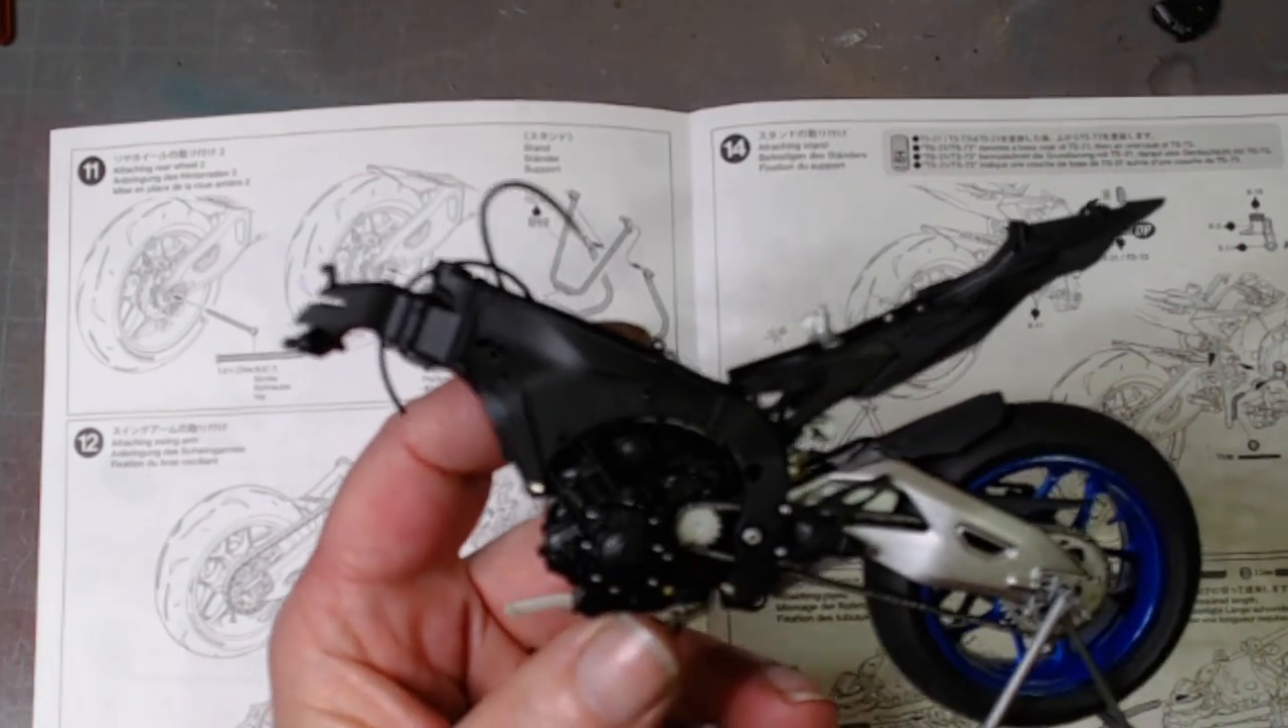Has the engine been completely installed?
Yes.